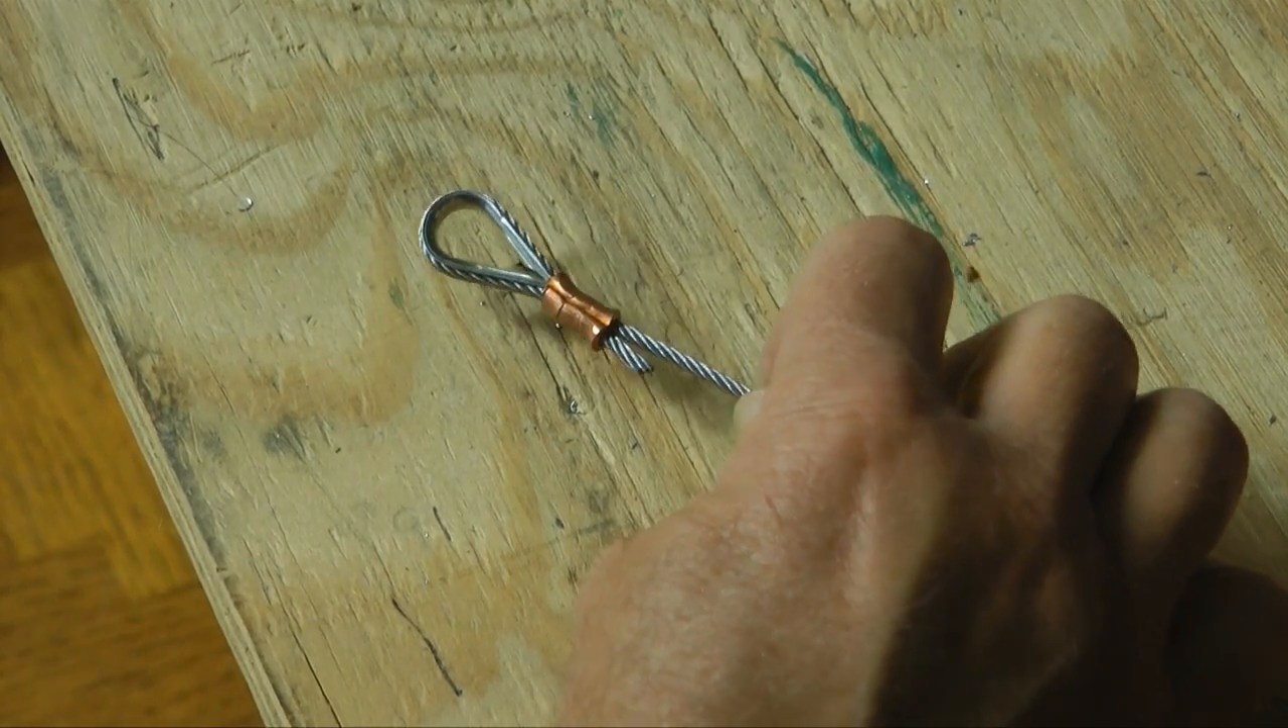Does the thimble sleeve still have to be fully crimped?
No.